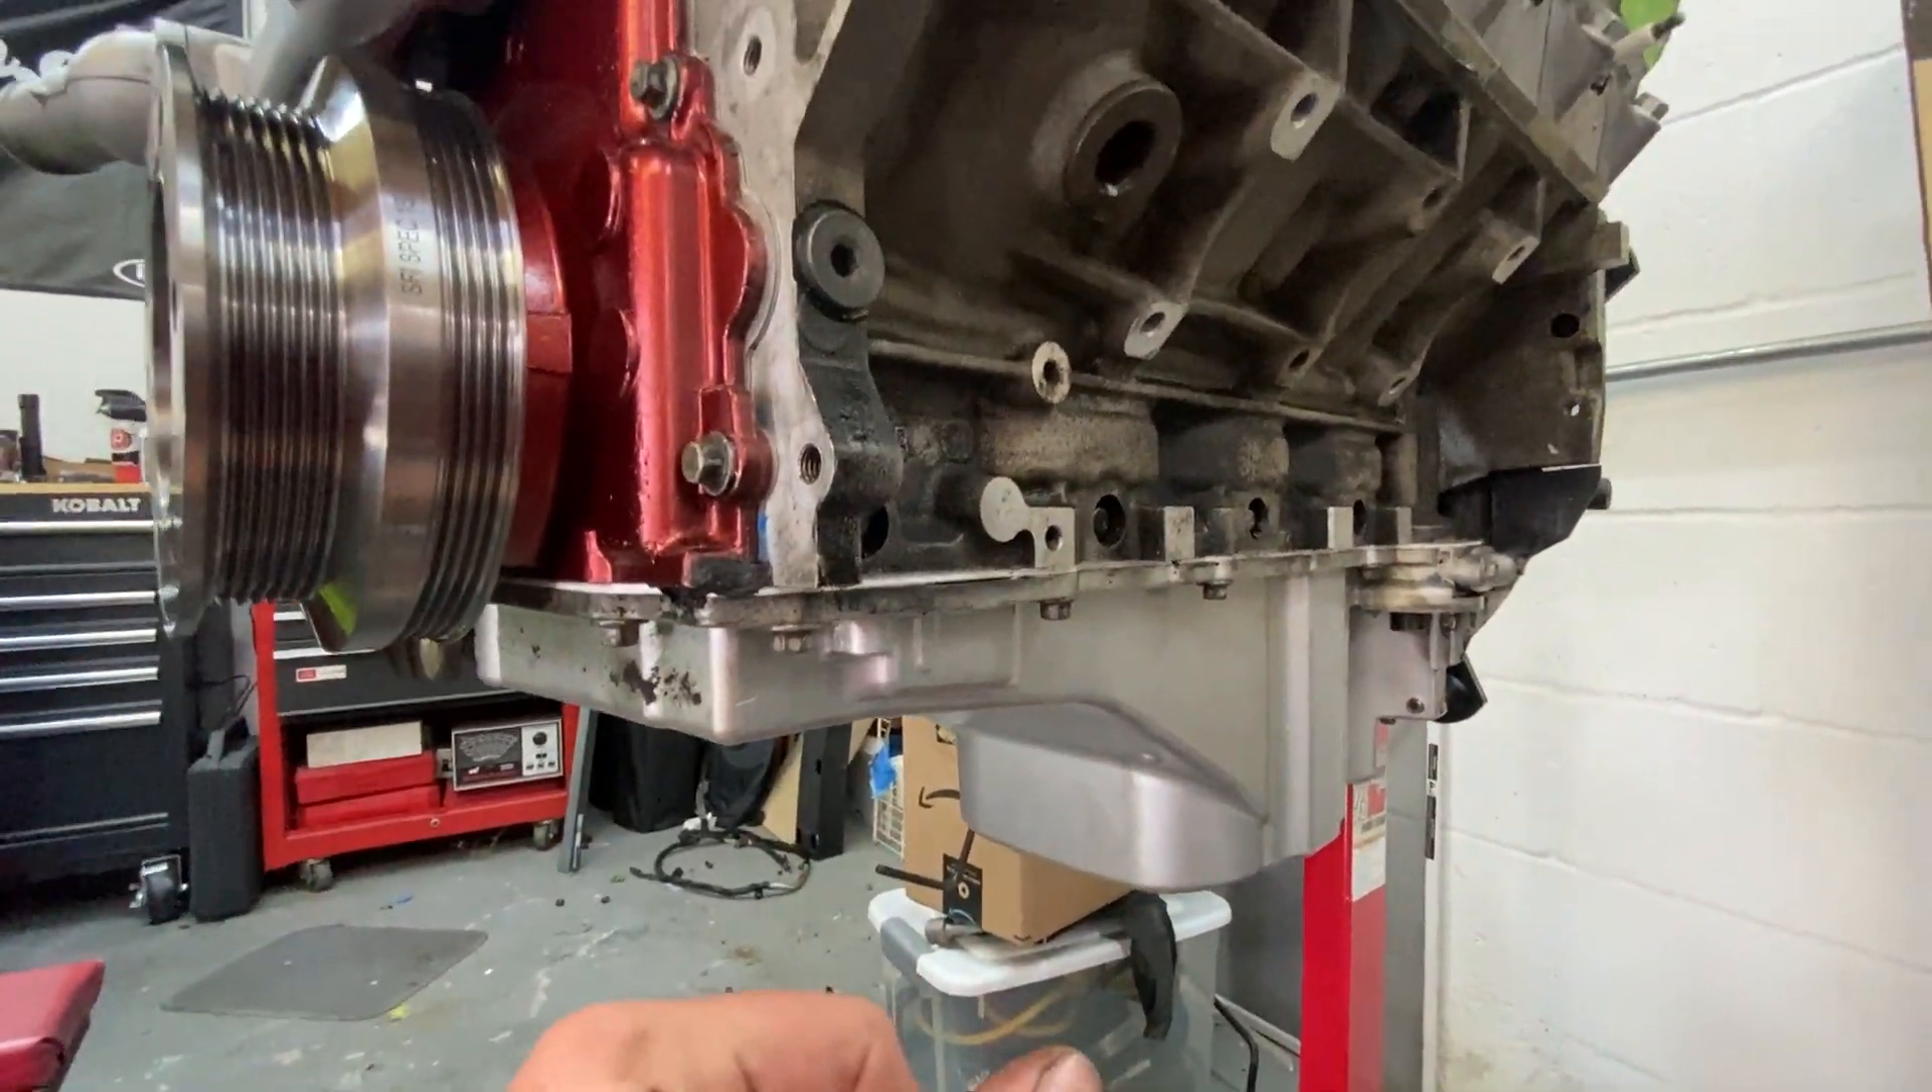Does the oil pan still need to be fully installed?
No.